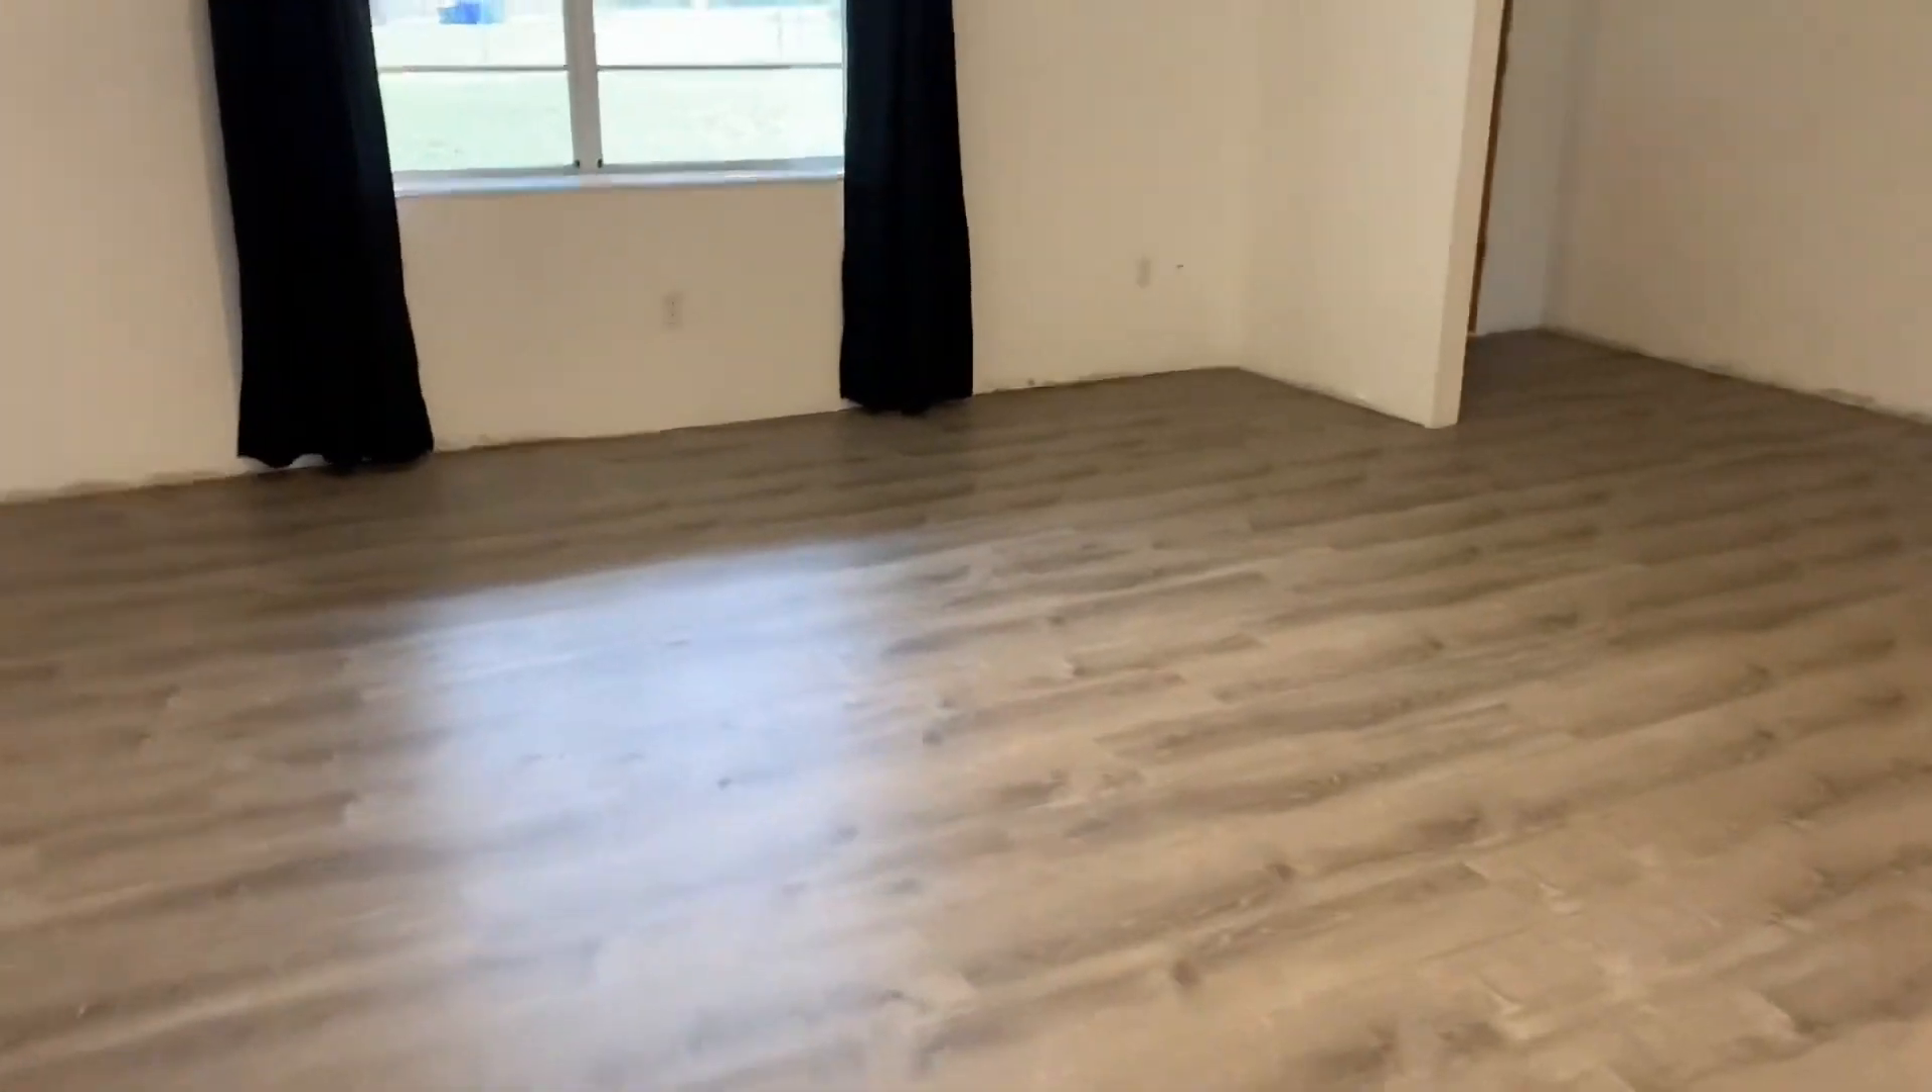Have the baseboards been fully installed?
No.